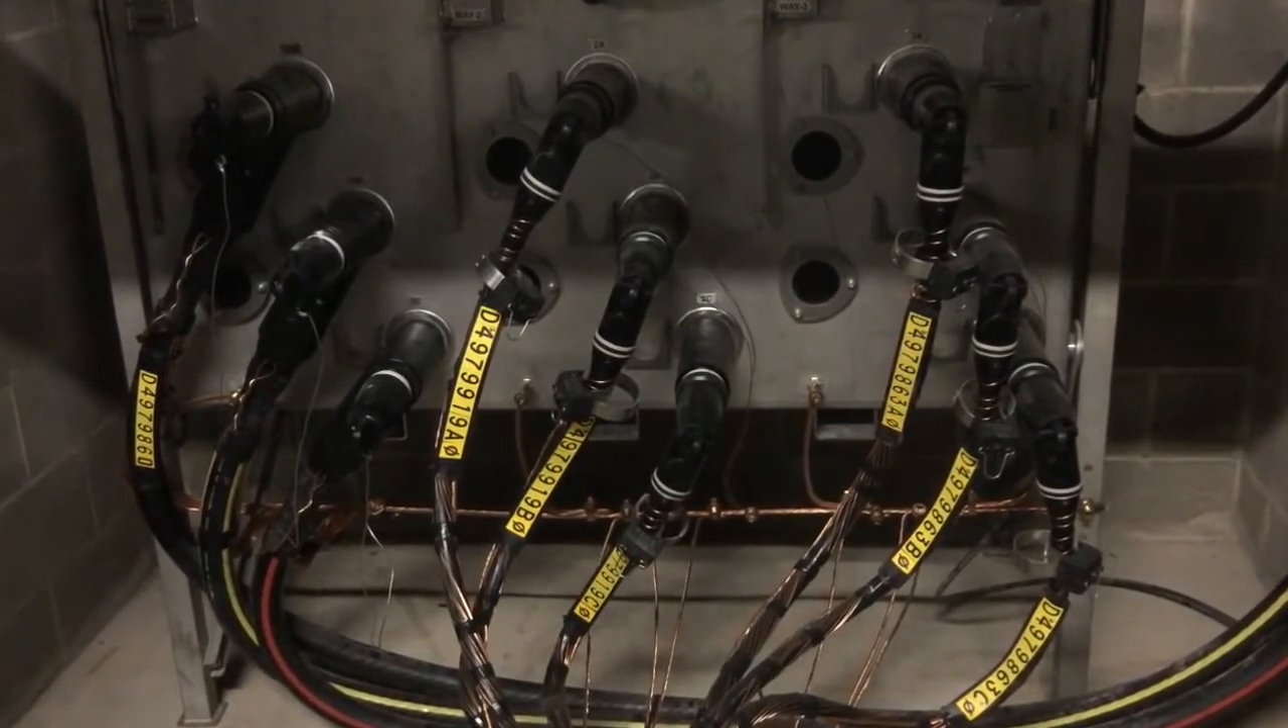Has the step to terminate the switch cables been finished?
Yes.